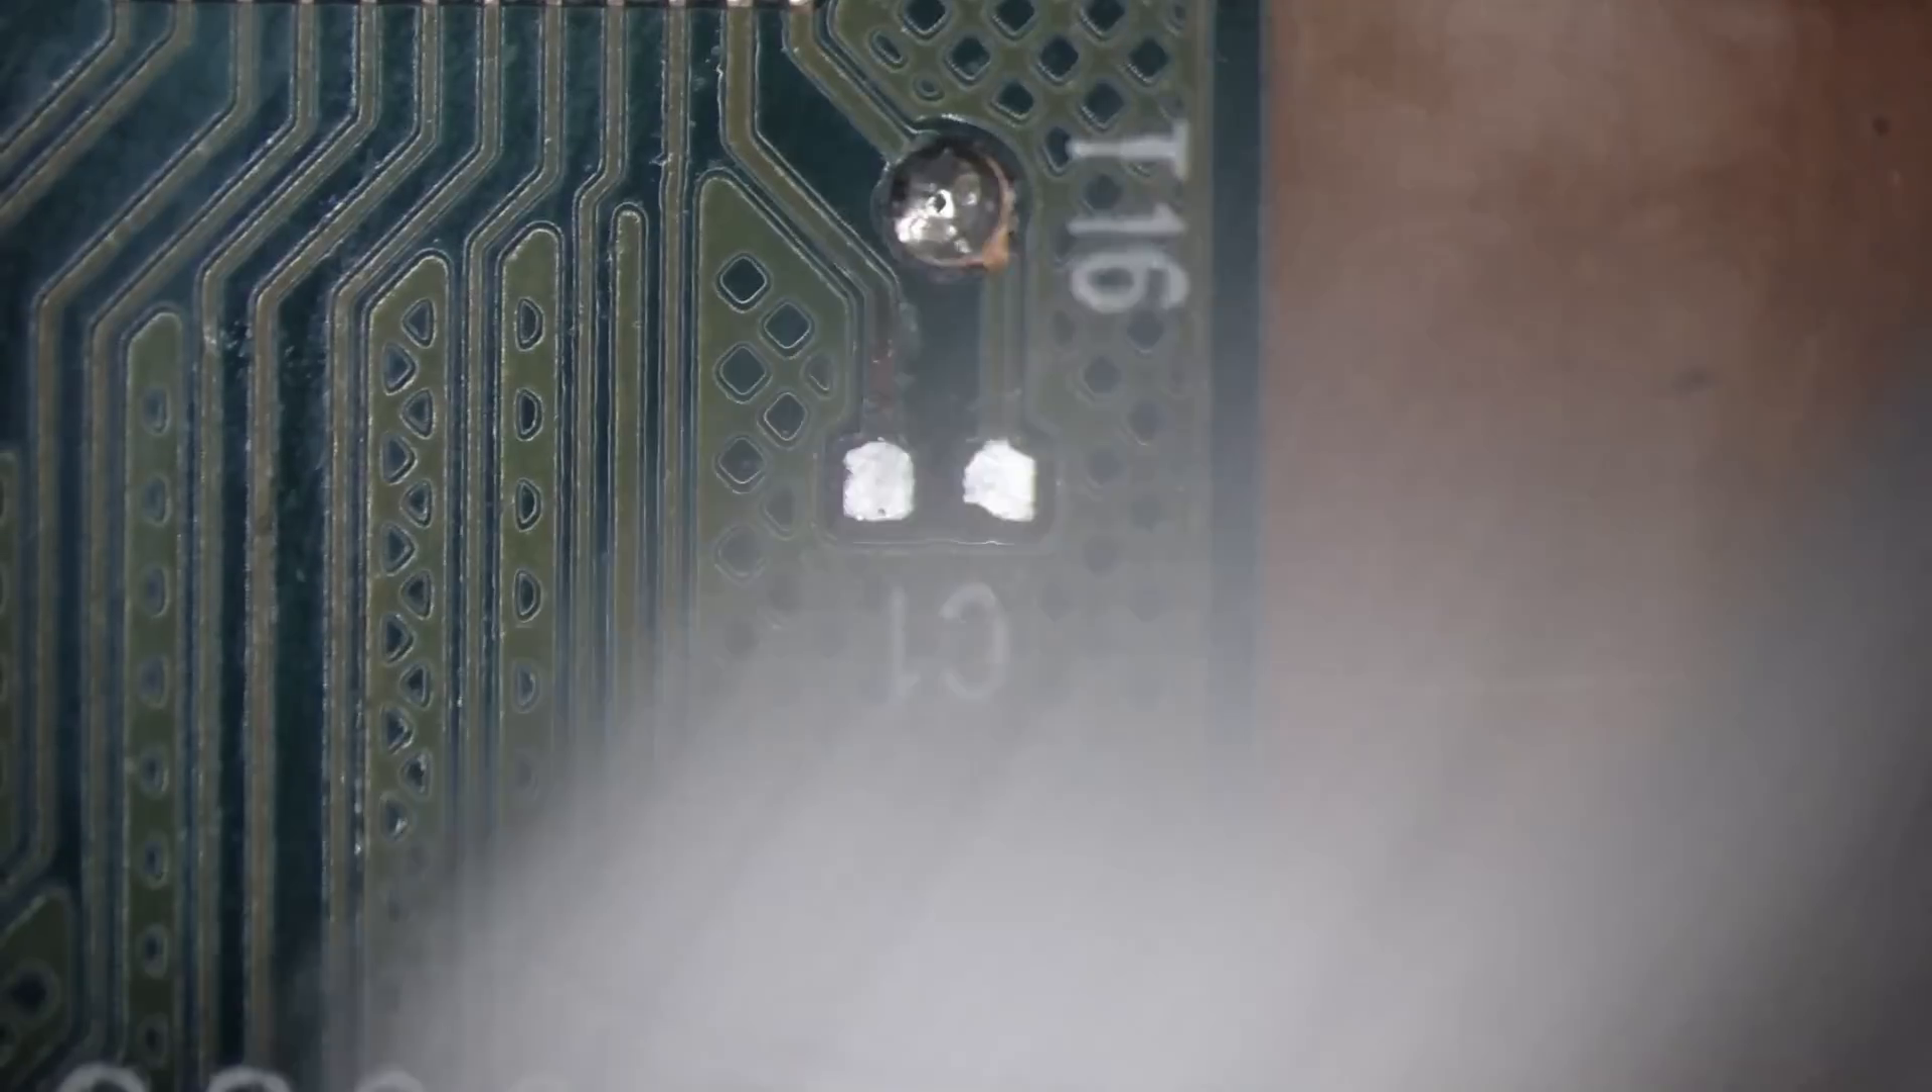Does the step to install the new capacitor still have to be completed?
Yes.